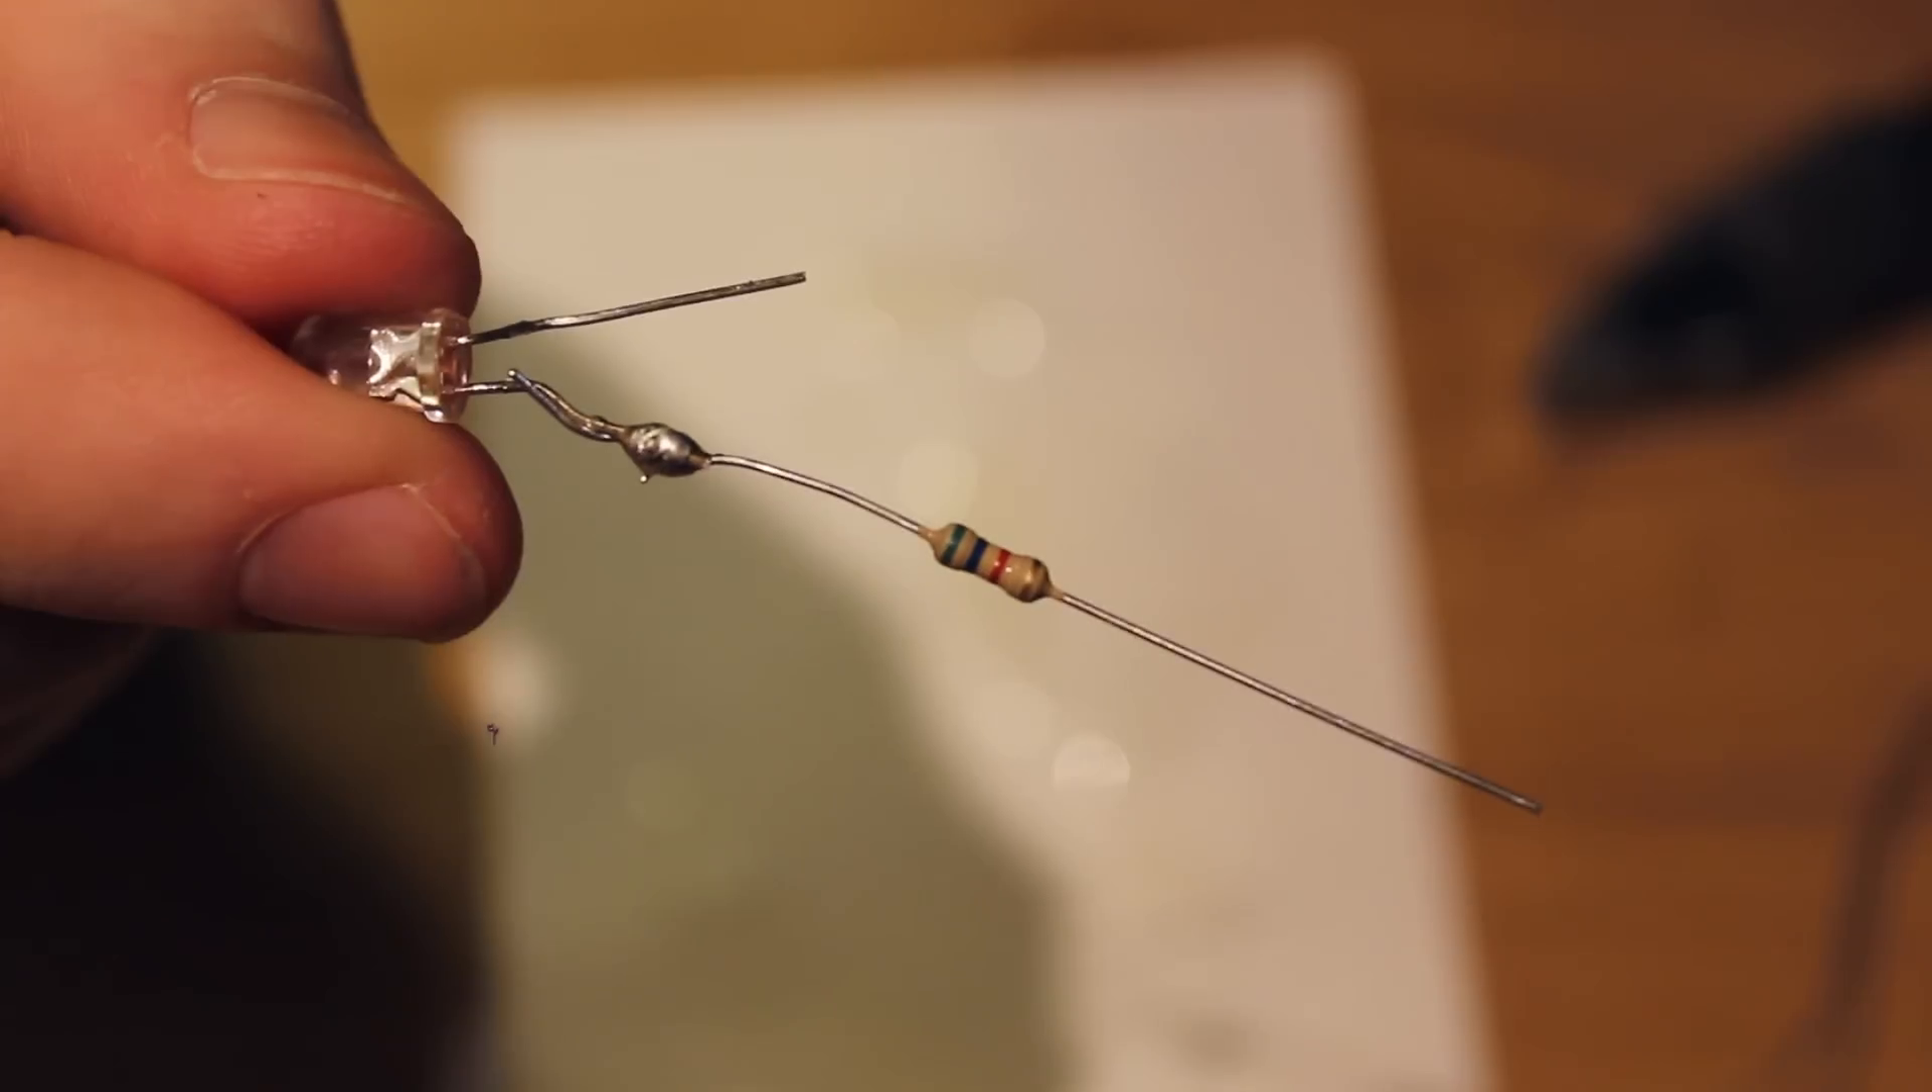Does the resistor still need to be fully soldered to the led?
No.